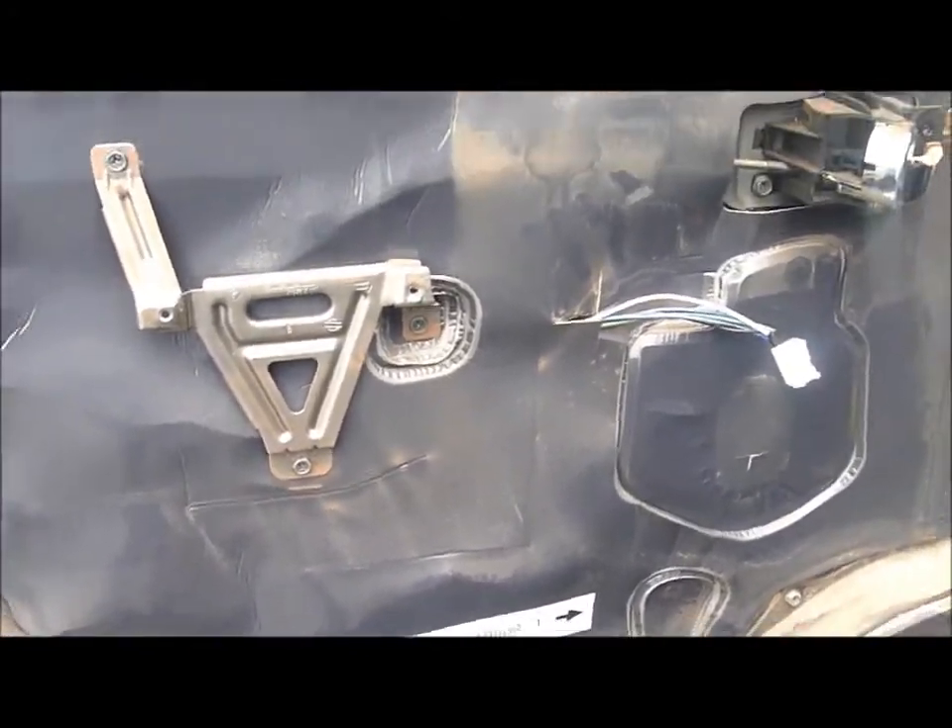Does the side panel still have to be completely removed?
No.